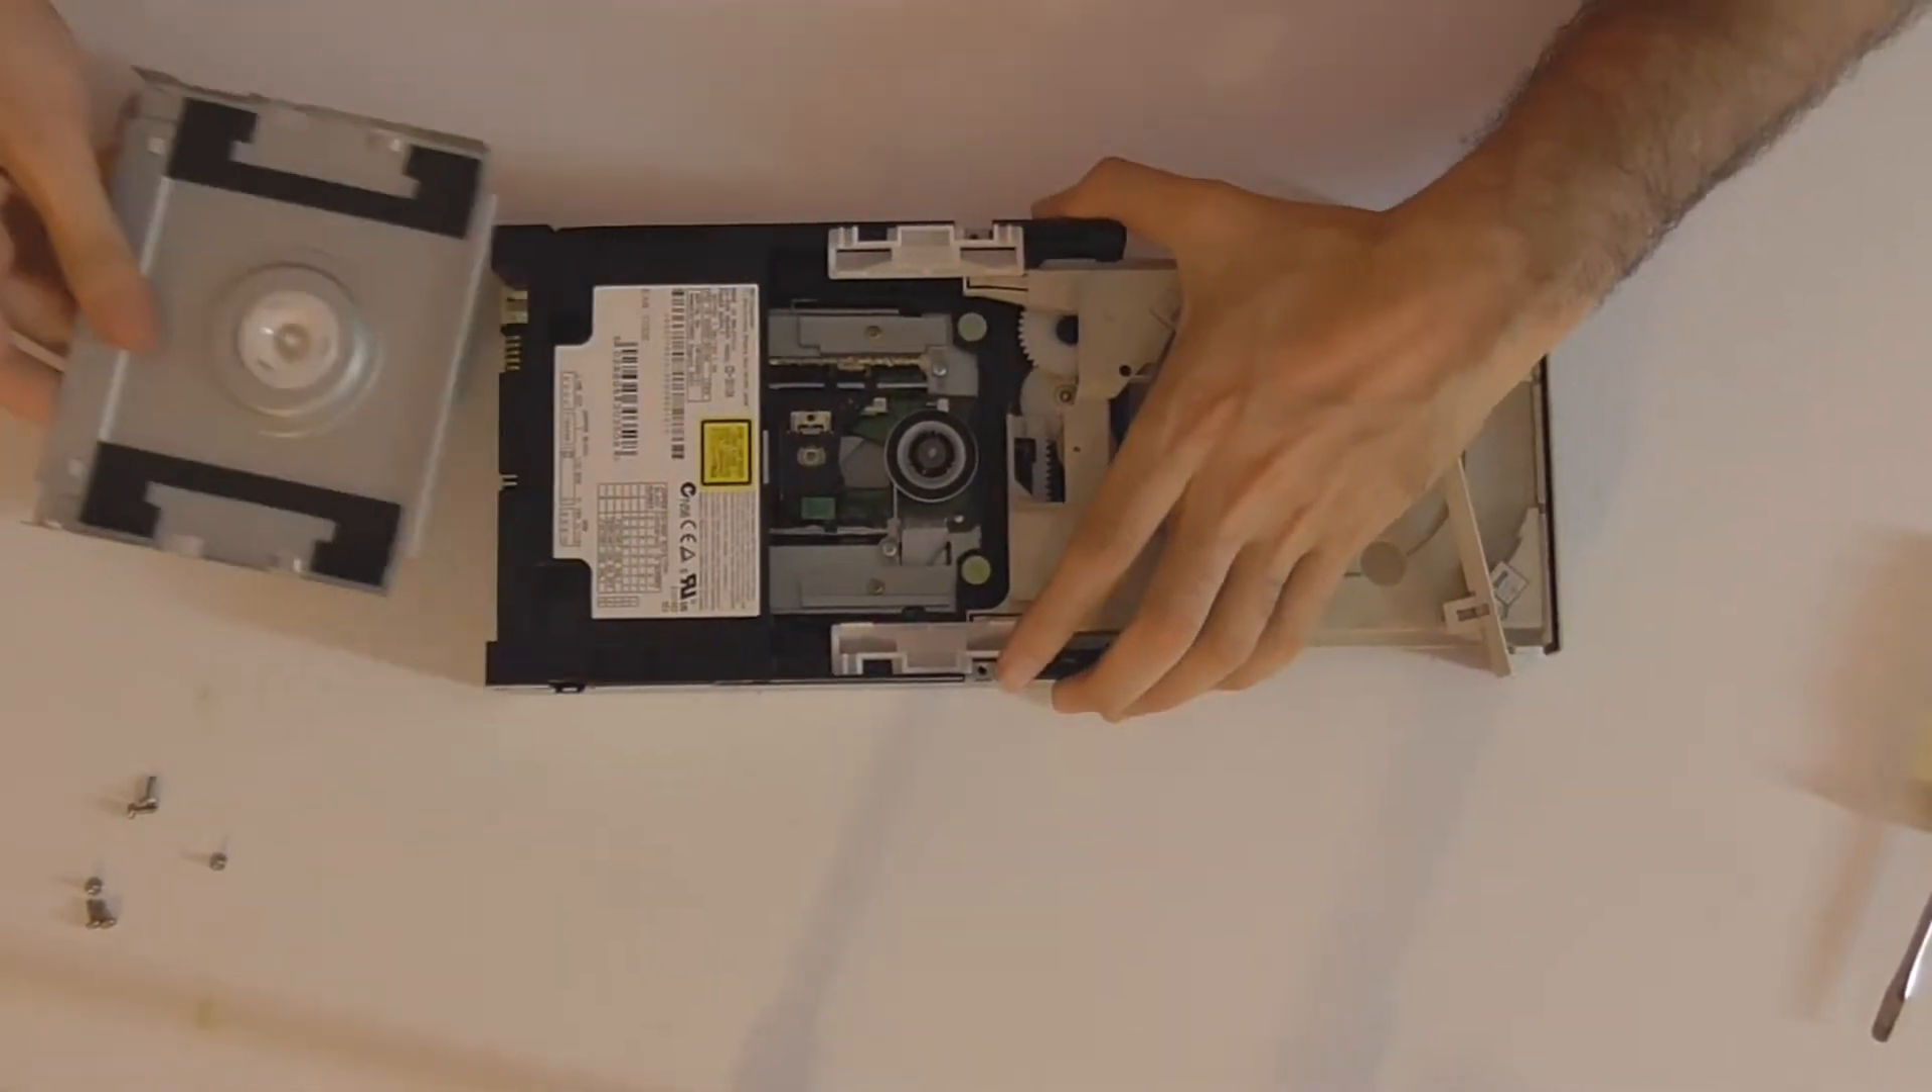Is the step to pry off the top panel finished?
Yes.